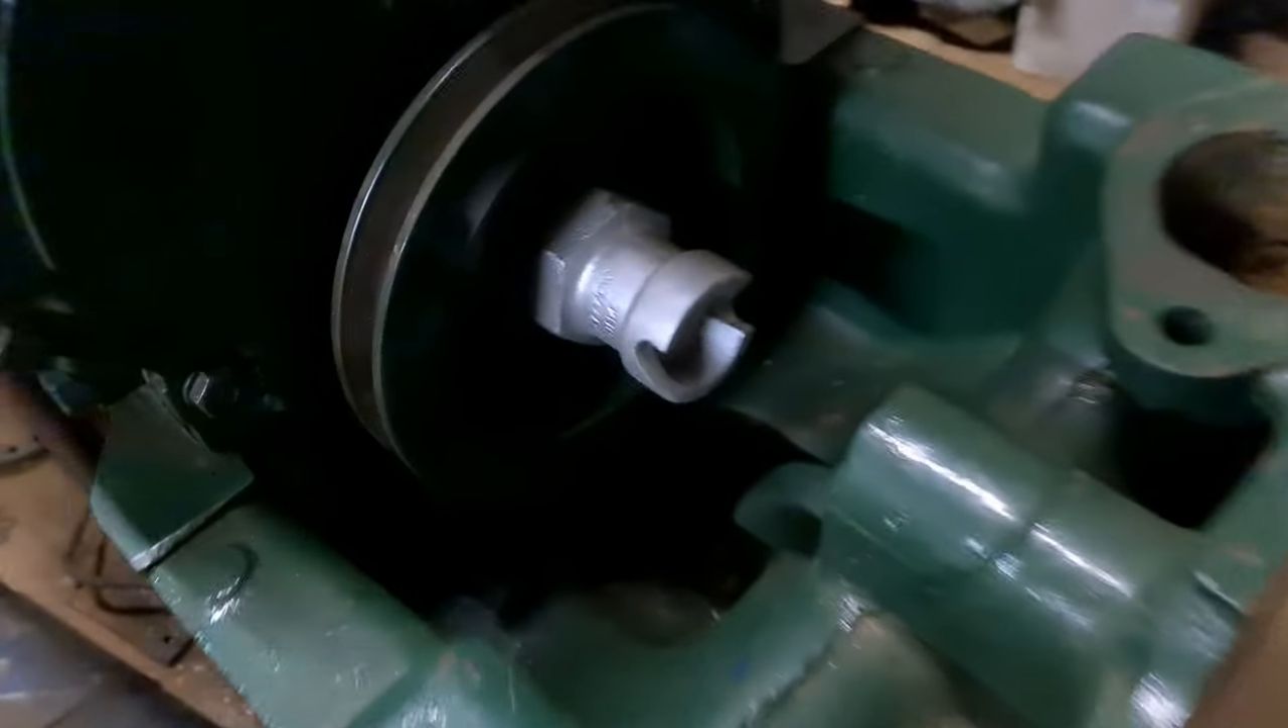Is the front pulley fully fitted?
Yes.